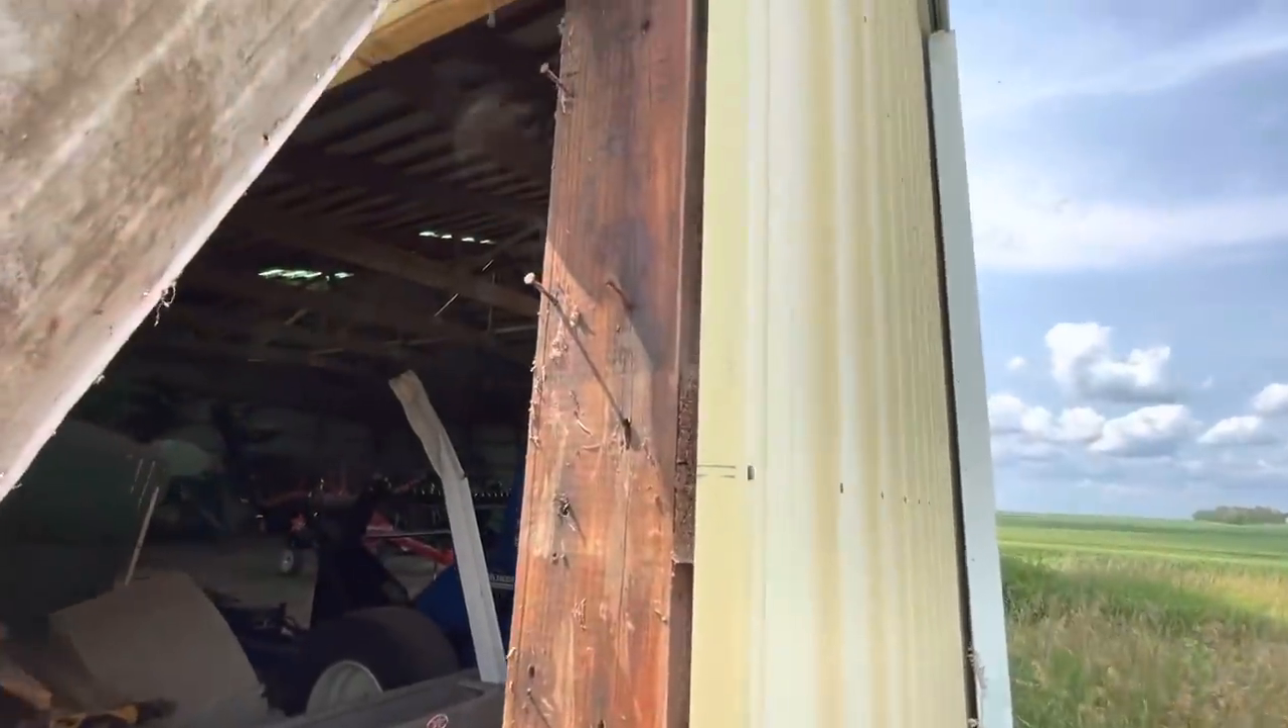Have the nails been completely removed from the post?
No.